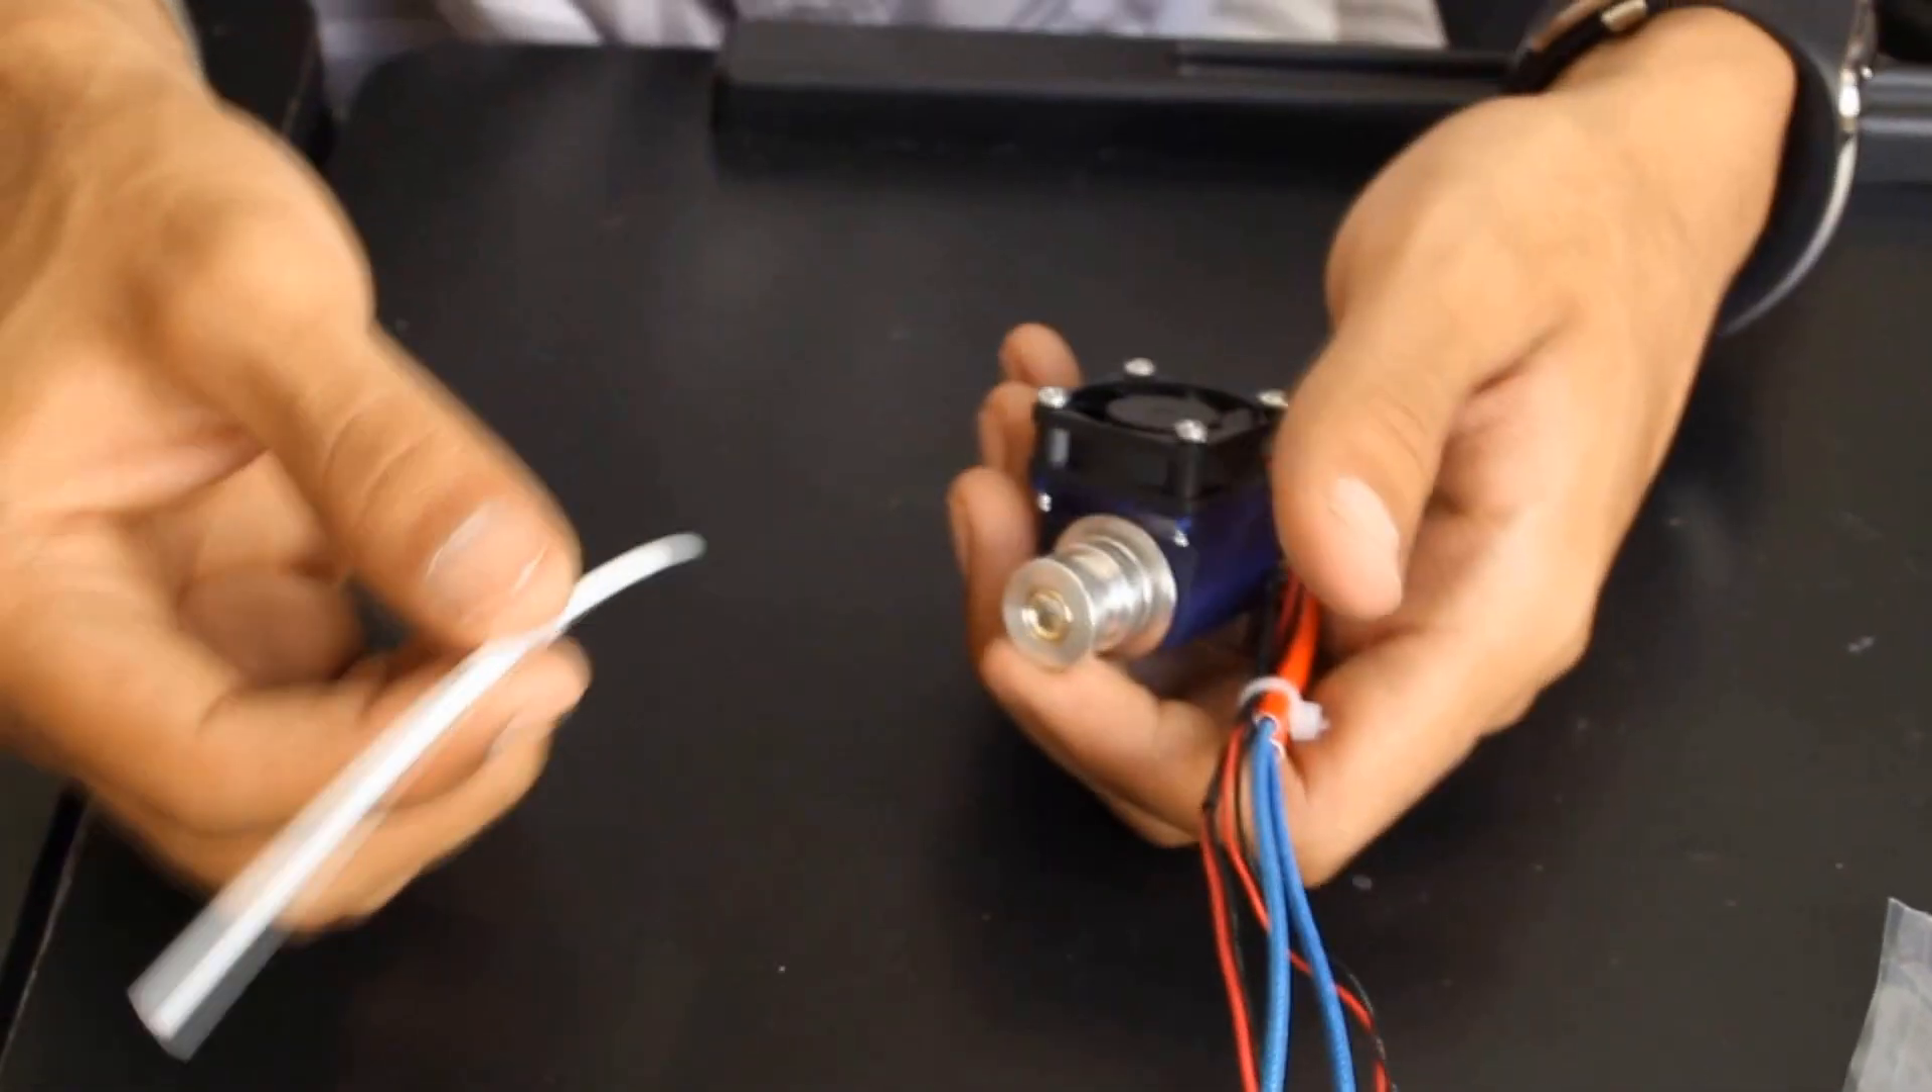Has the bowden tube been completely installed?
No.